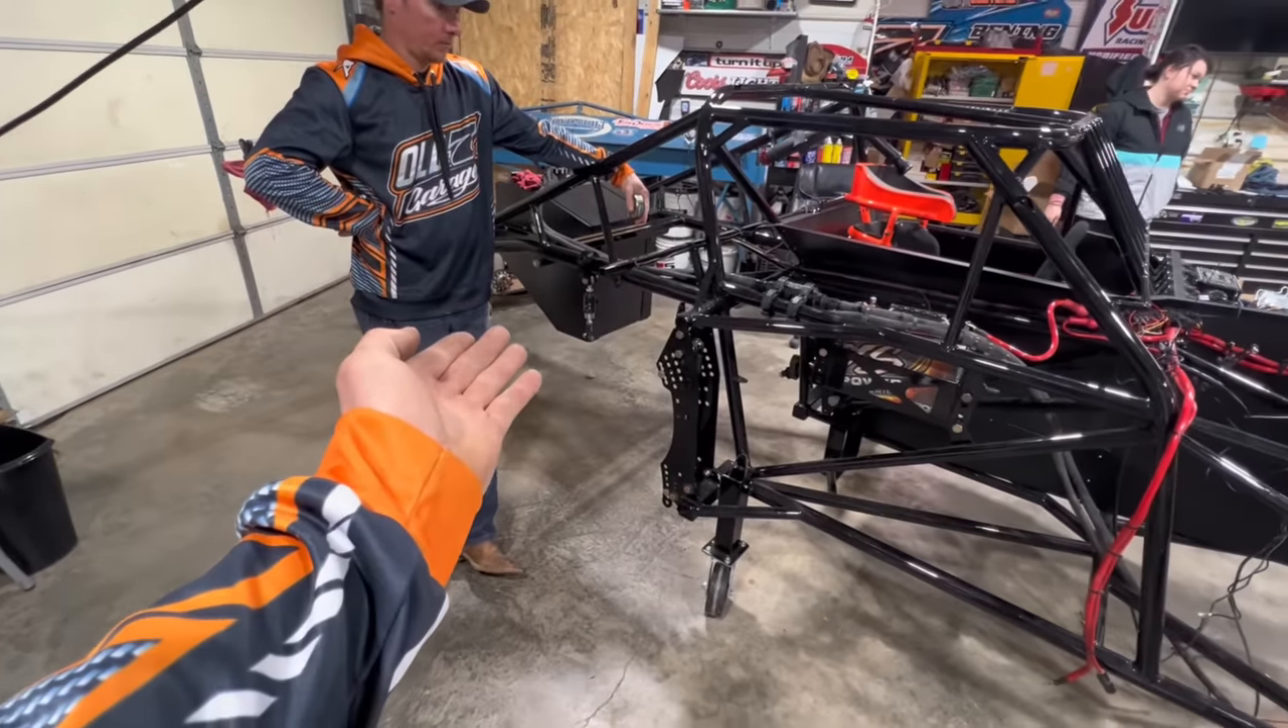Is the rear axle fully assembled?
No.